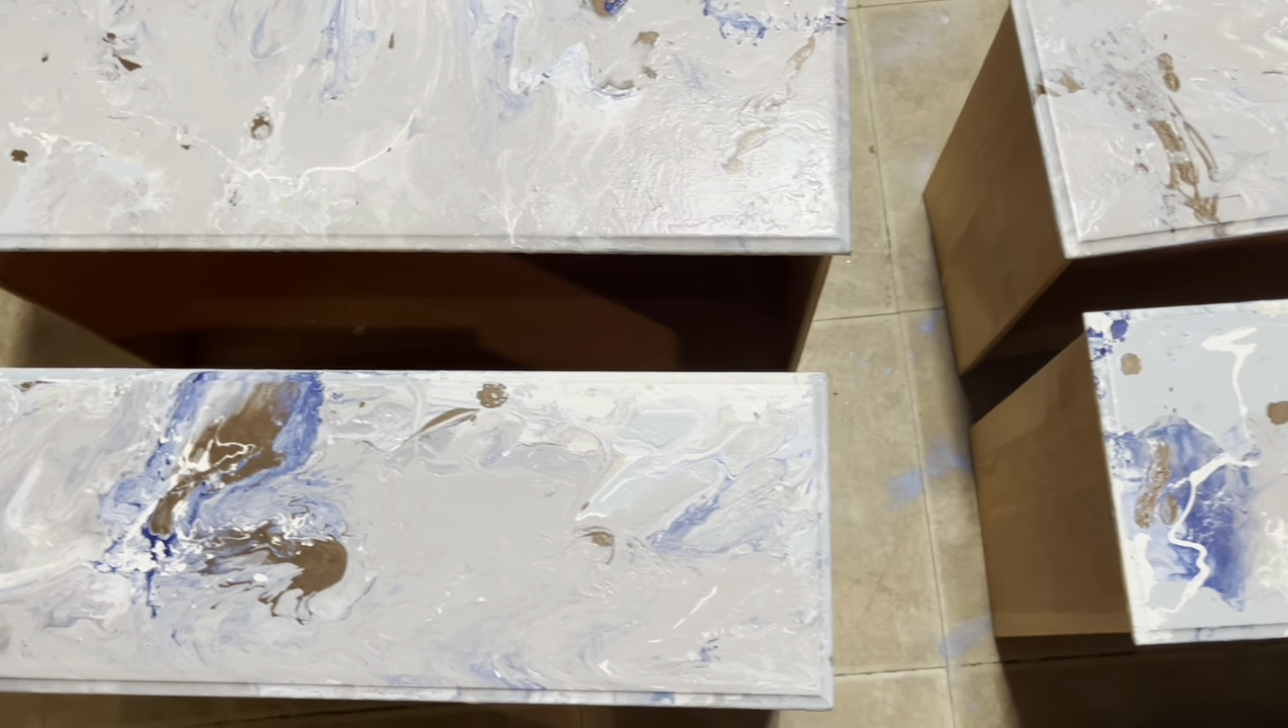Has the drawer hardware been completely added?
No.